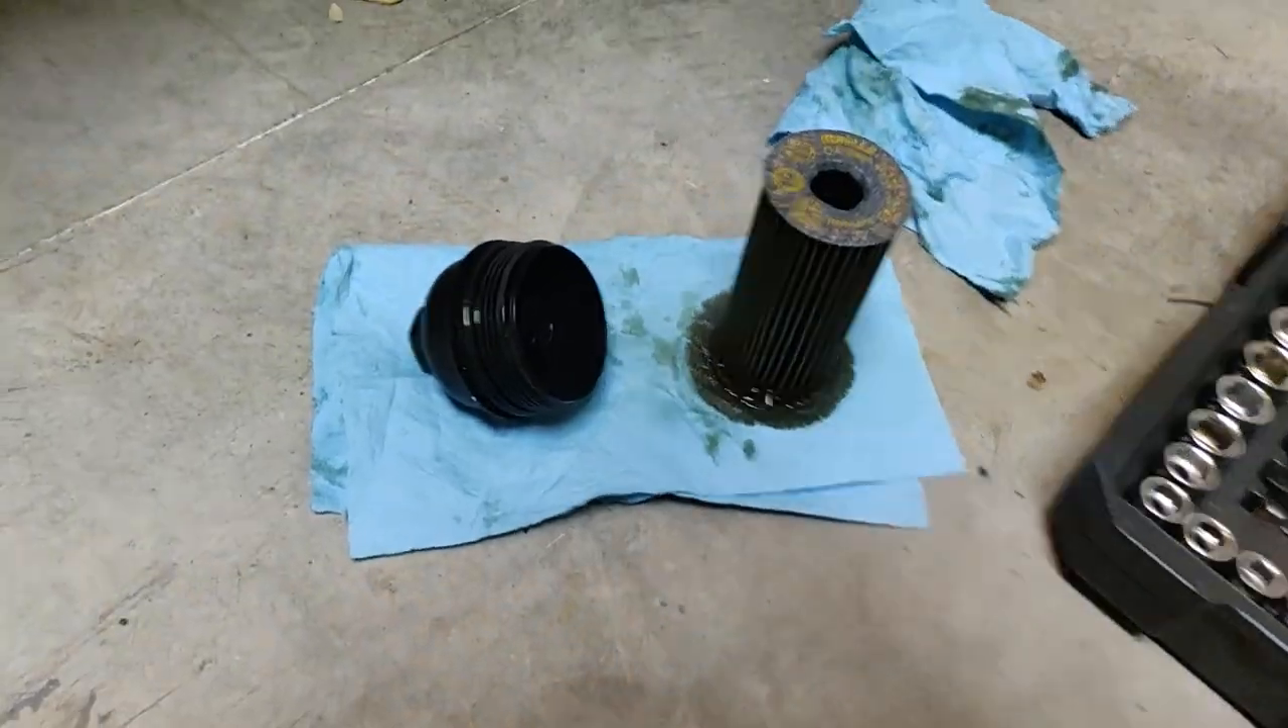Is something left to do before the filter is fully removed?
No.